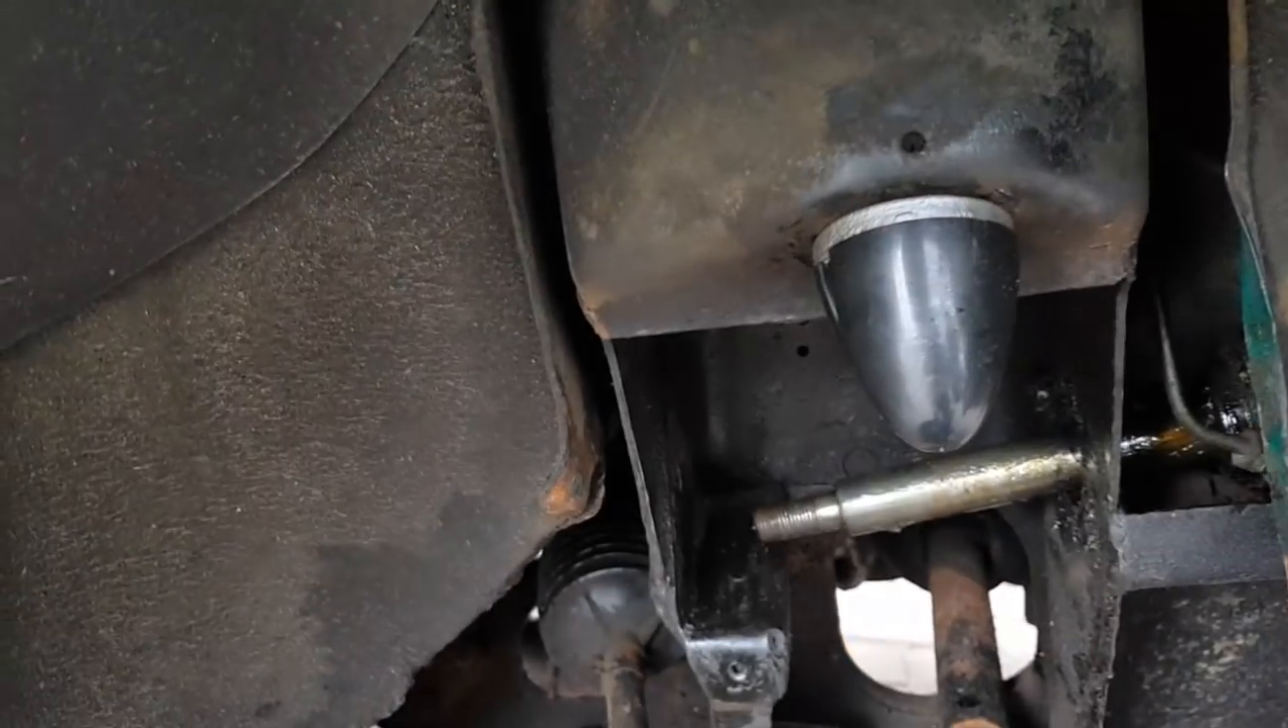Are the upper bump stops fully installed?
Yes.